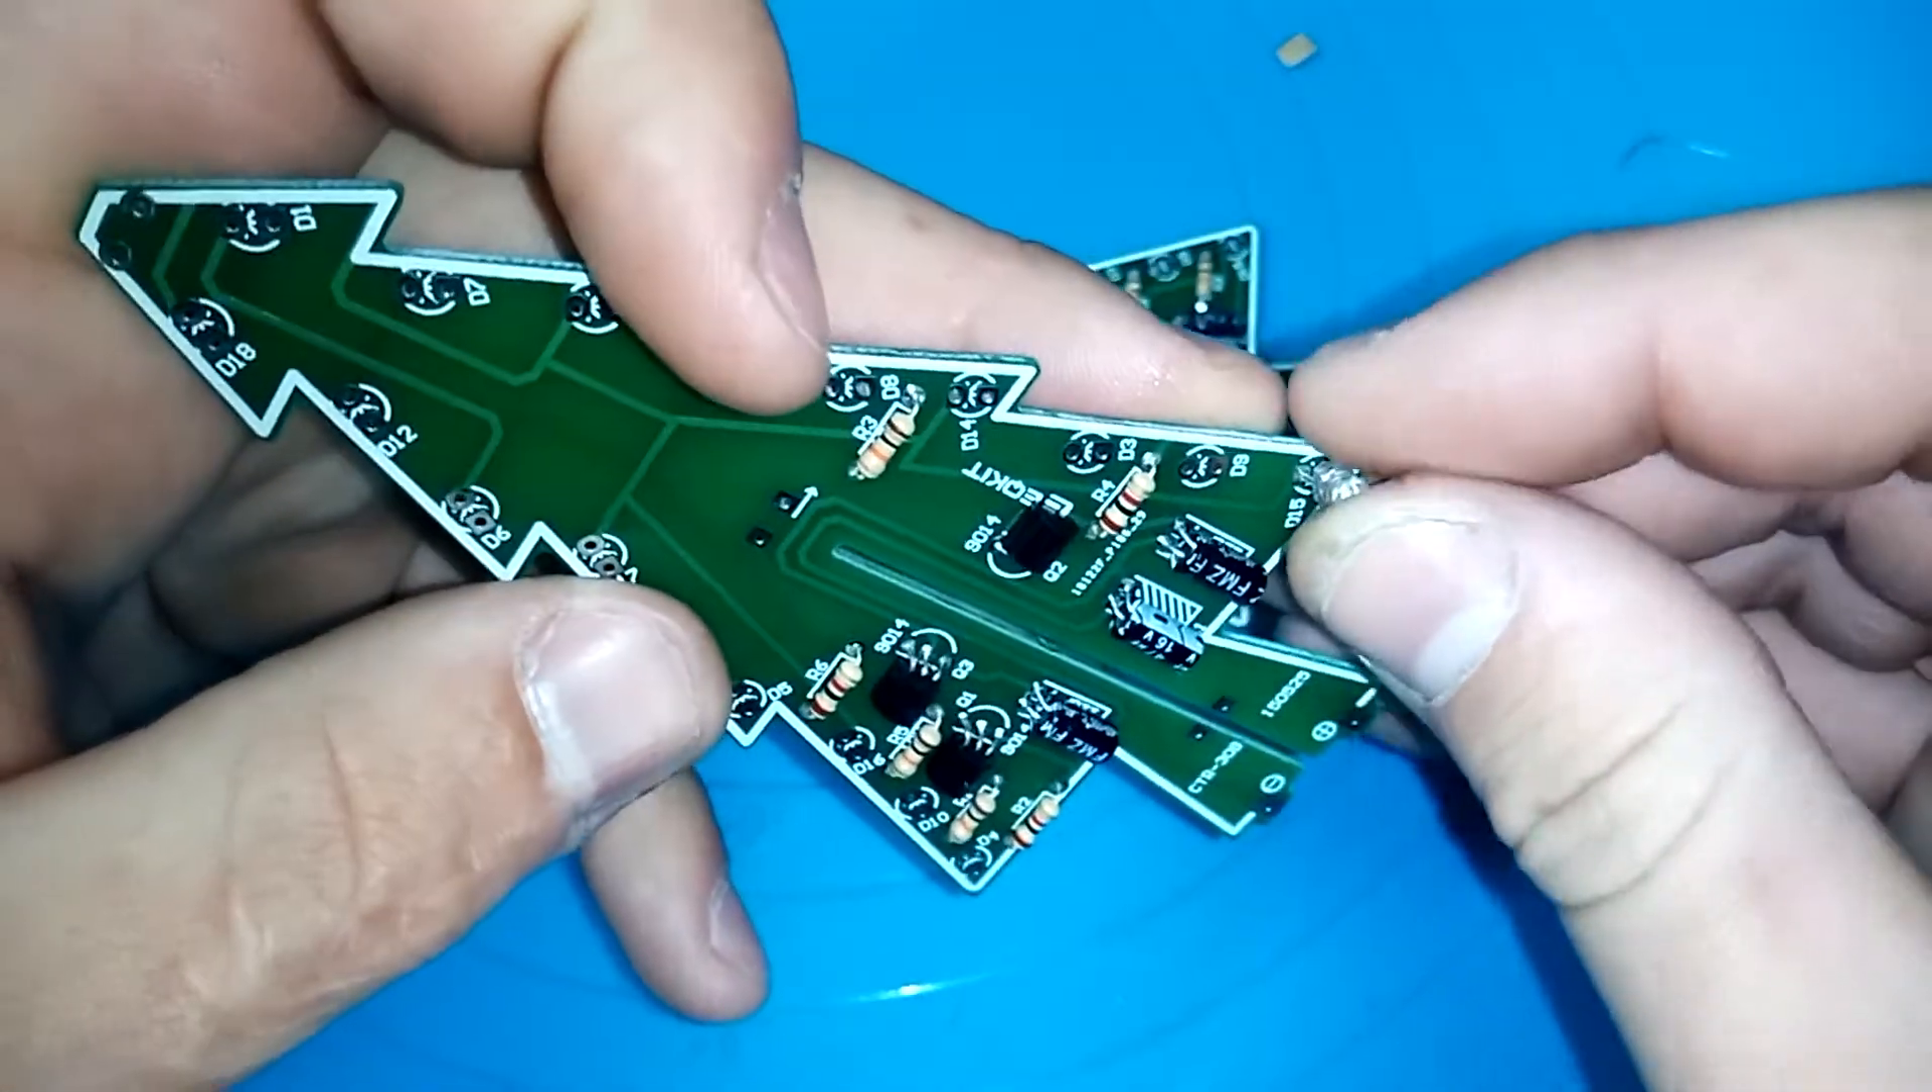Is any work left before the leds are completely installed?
Yes.